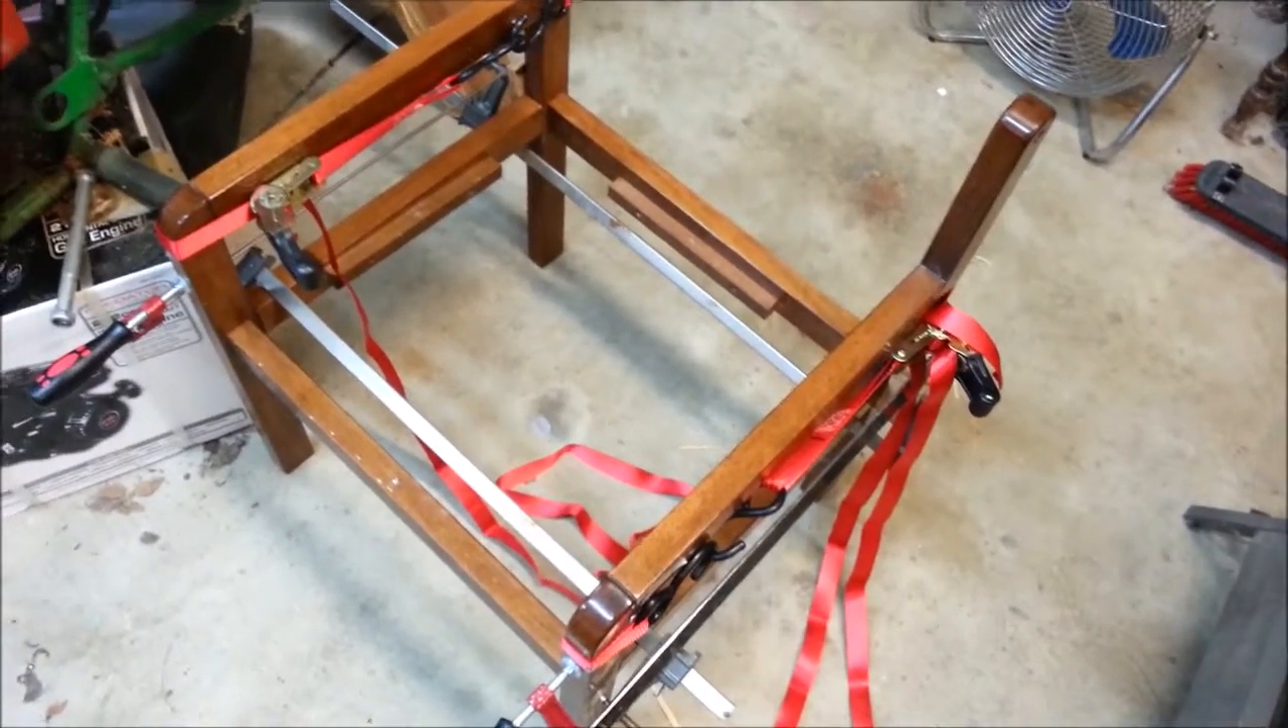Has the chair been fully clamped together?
Yes.